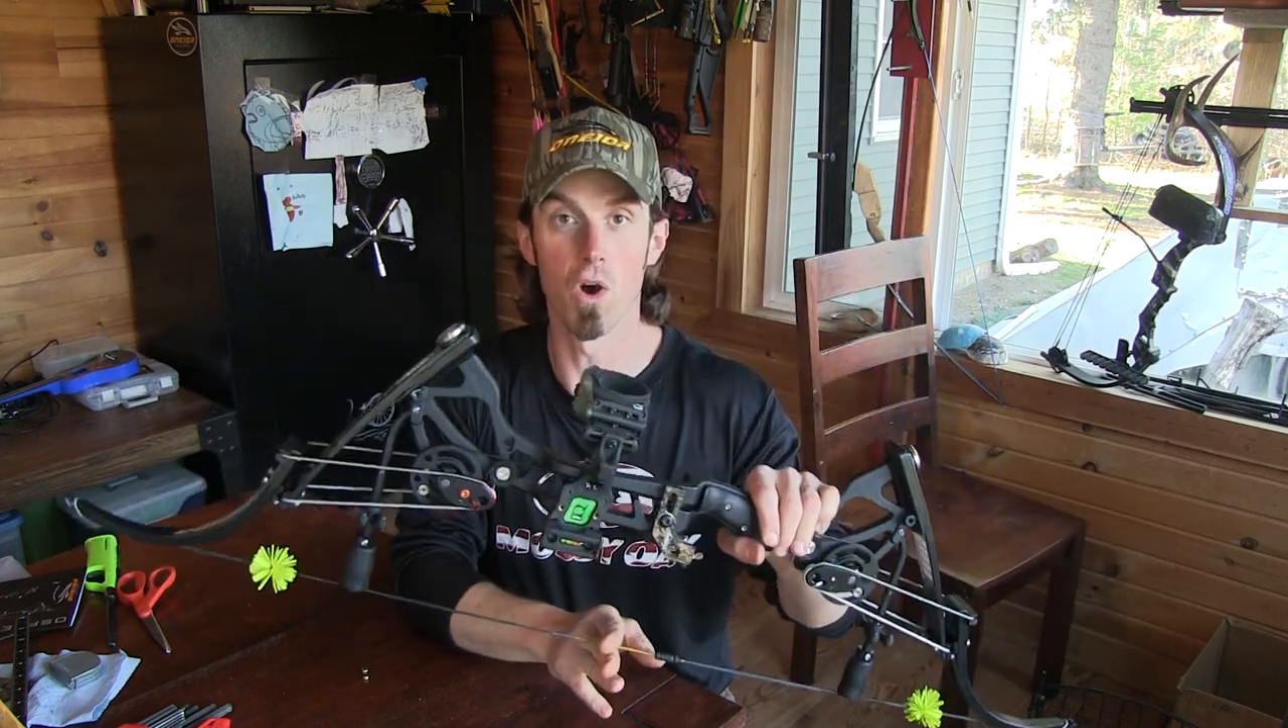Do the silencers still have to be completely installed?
No.